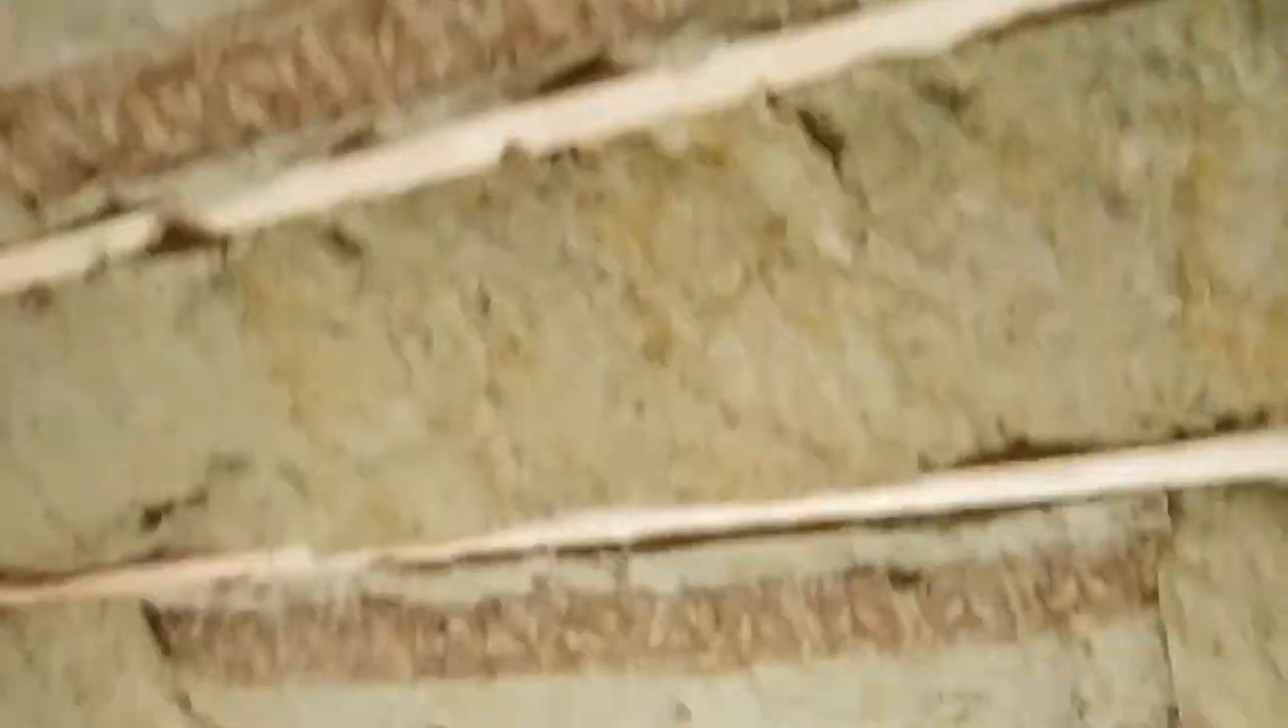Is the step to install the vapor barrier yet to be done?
Yes.